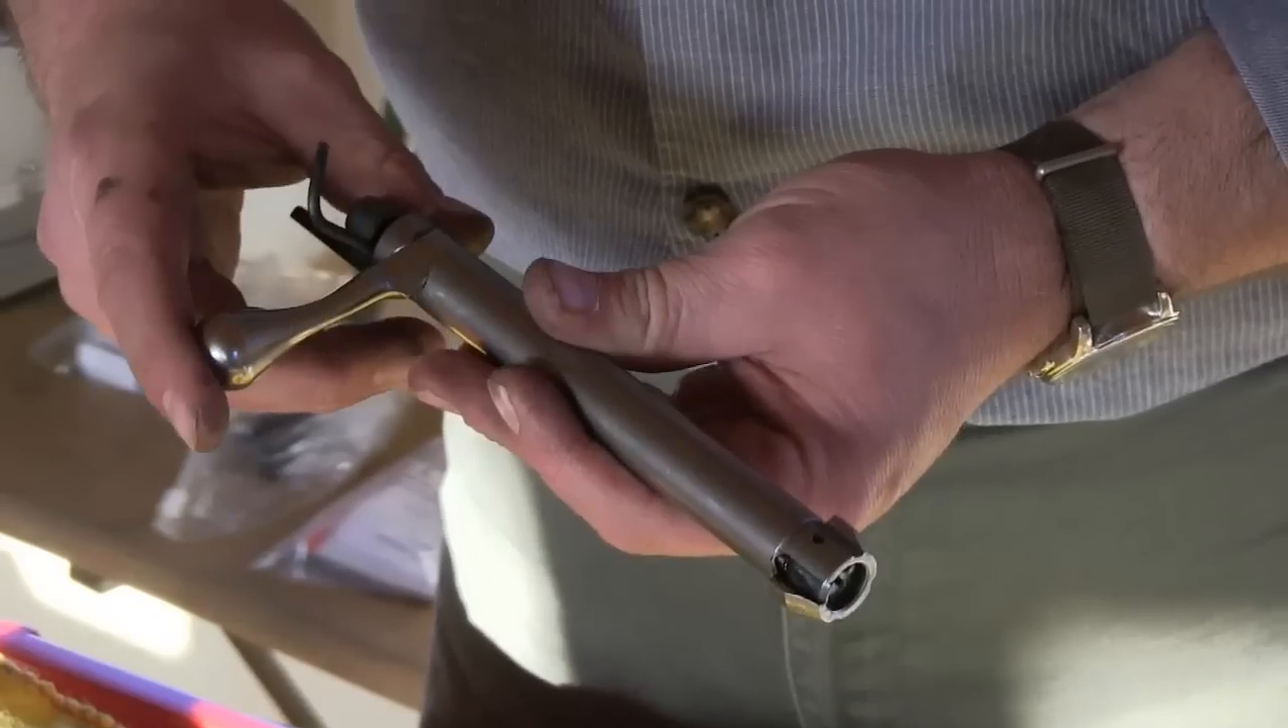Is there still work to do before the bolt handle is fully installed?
No.